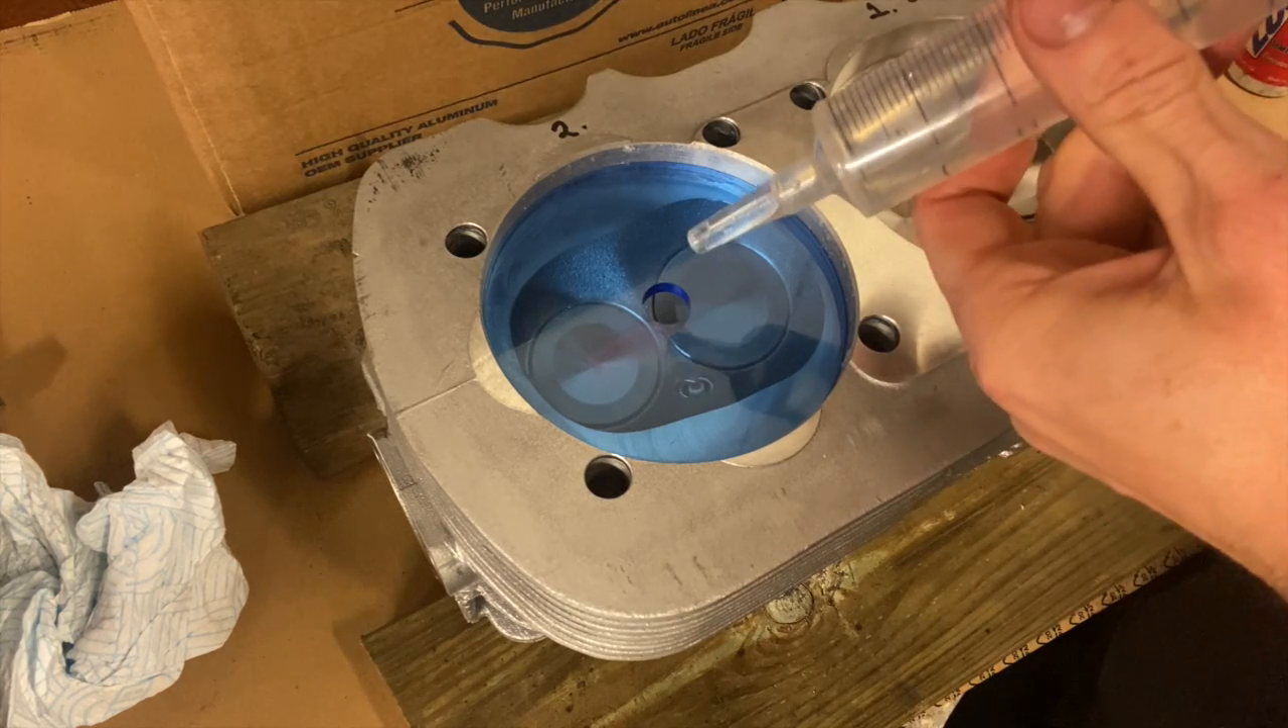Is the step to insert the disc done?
Yes.